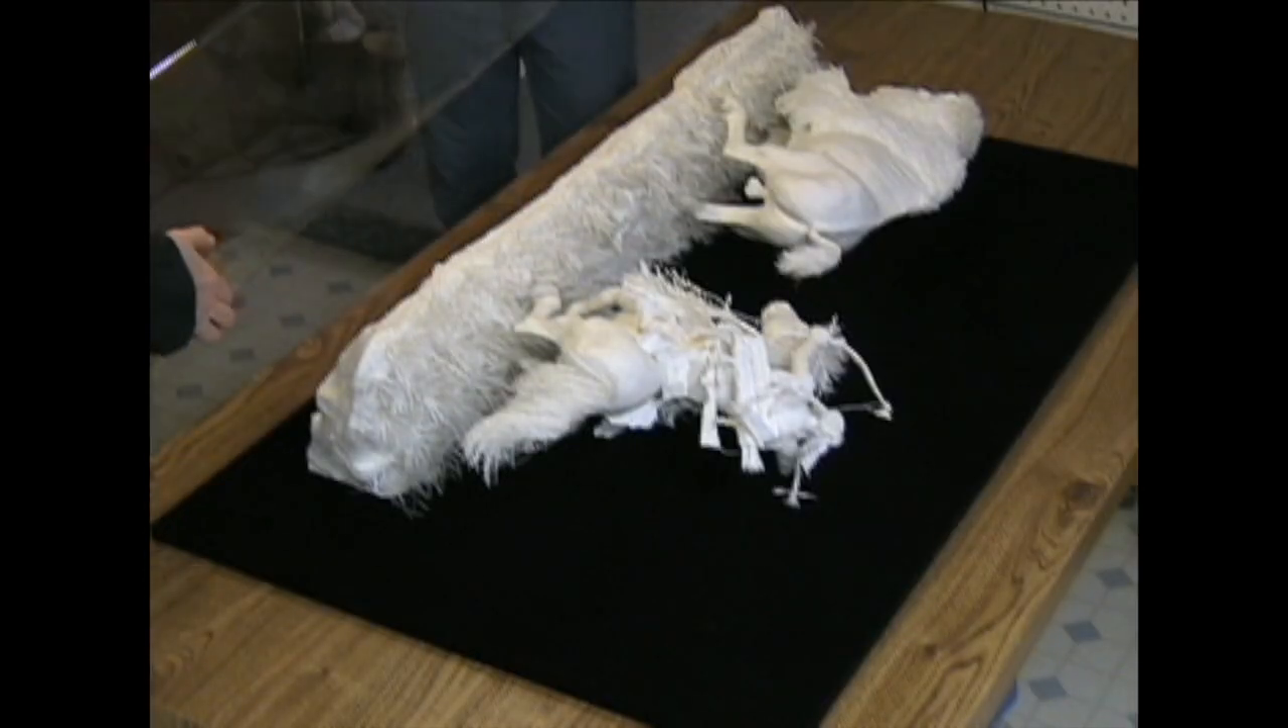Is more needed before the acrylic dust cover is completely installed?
Yes.